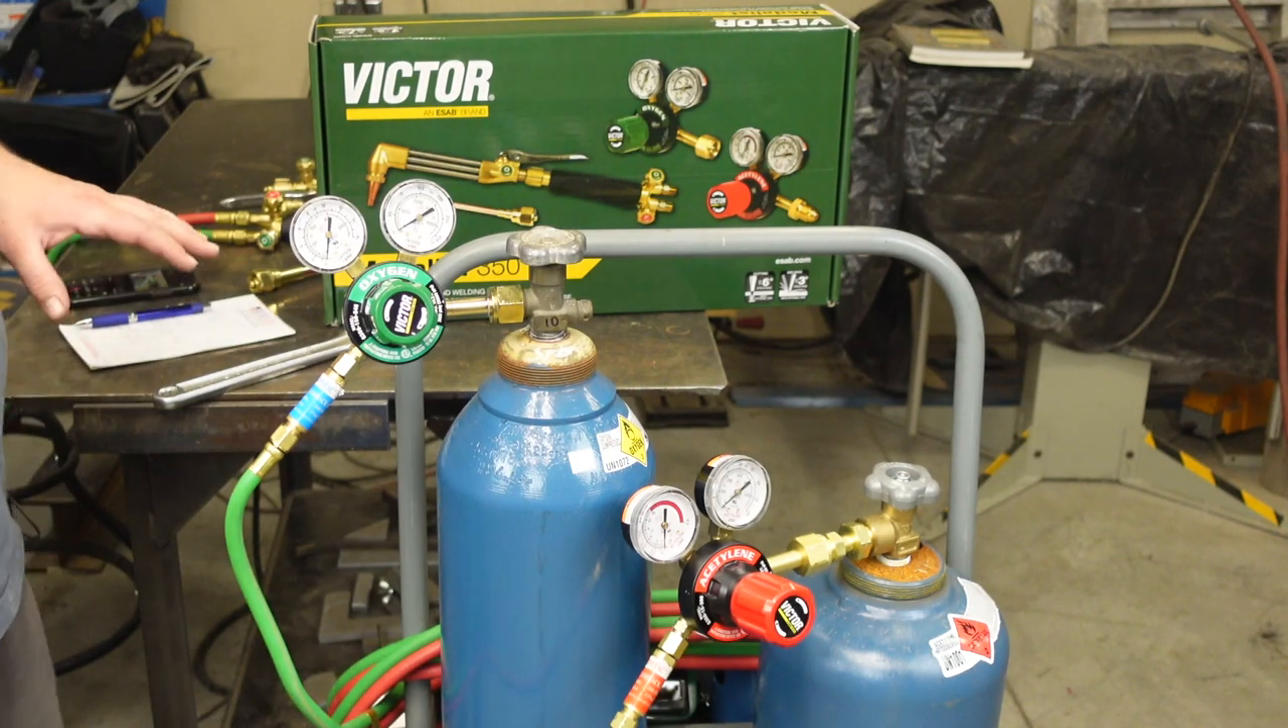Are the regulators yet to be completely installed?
No.